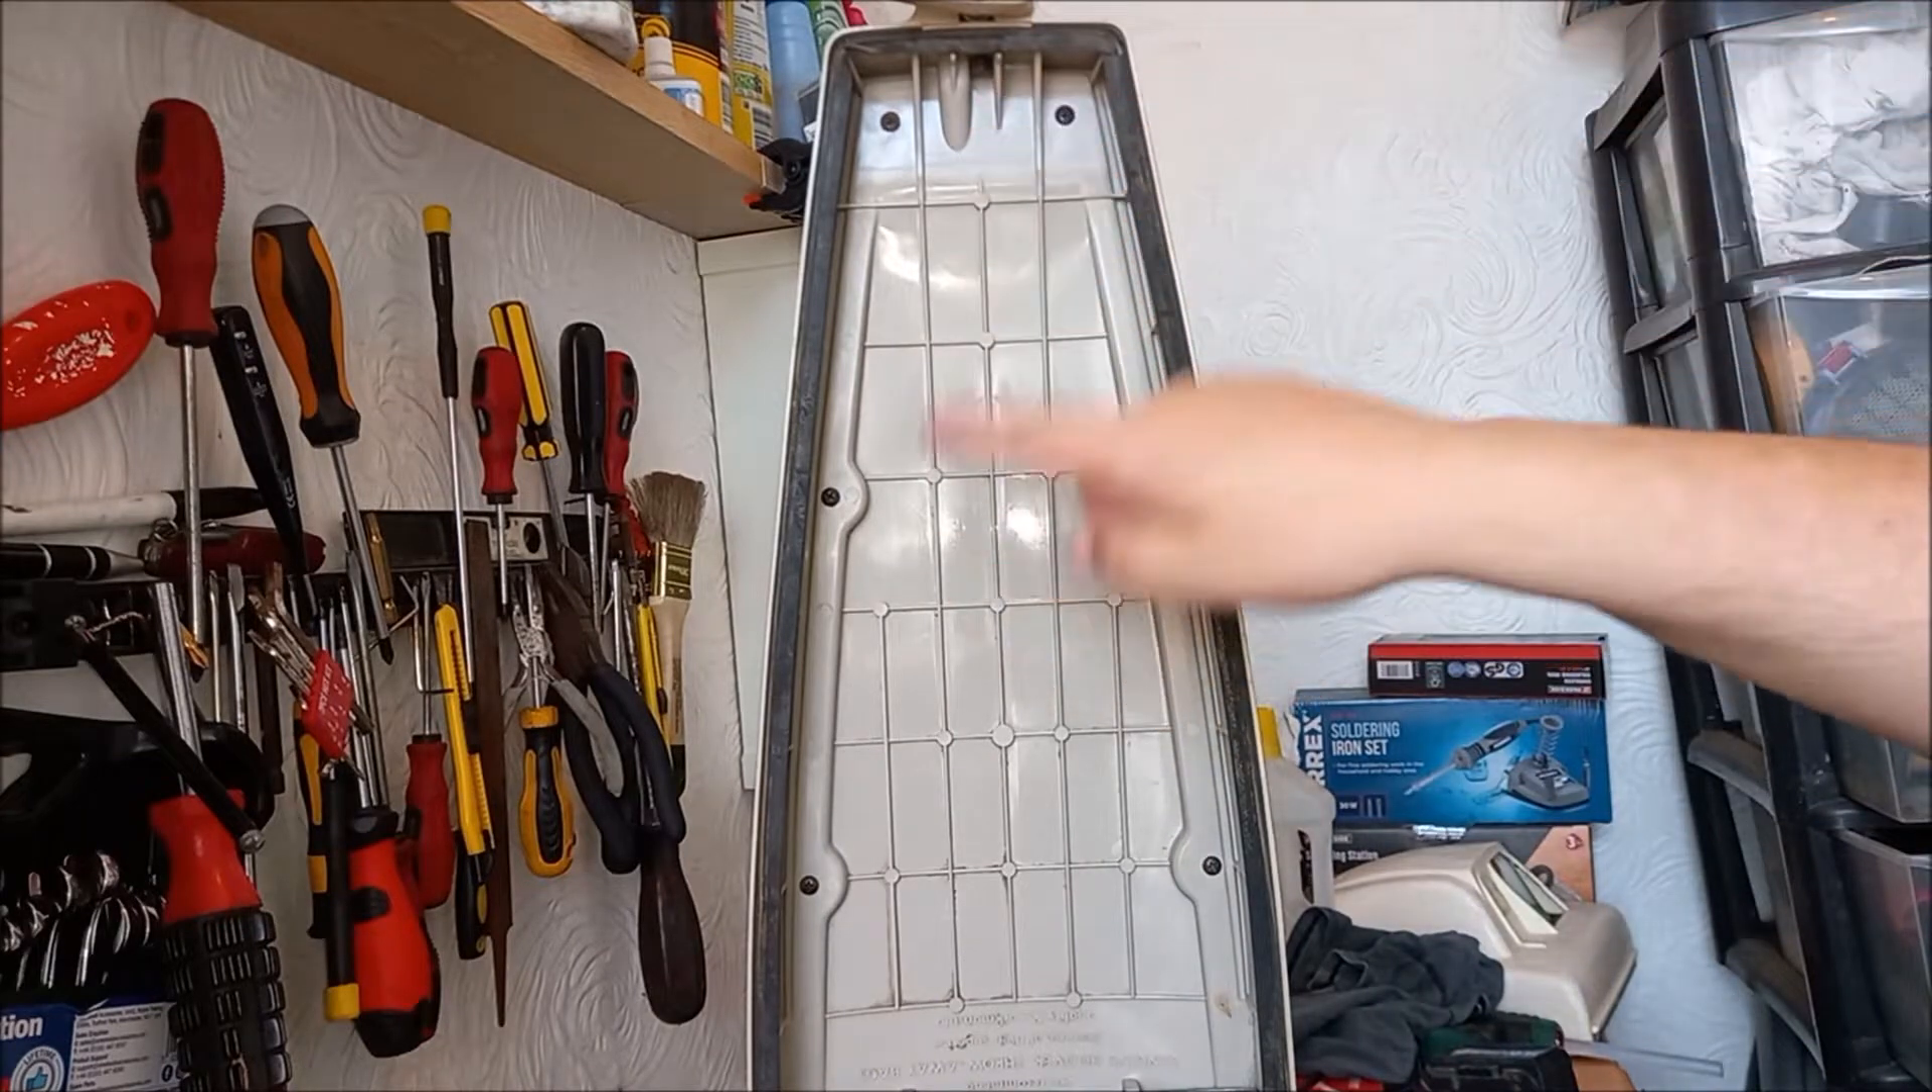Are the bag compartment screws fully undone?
No.